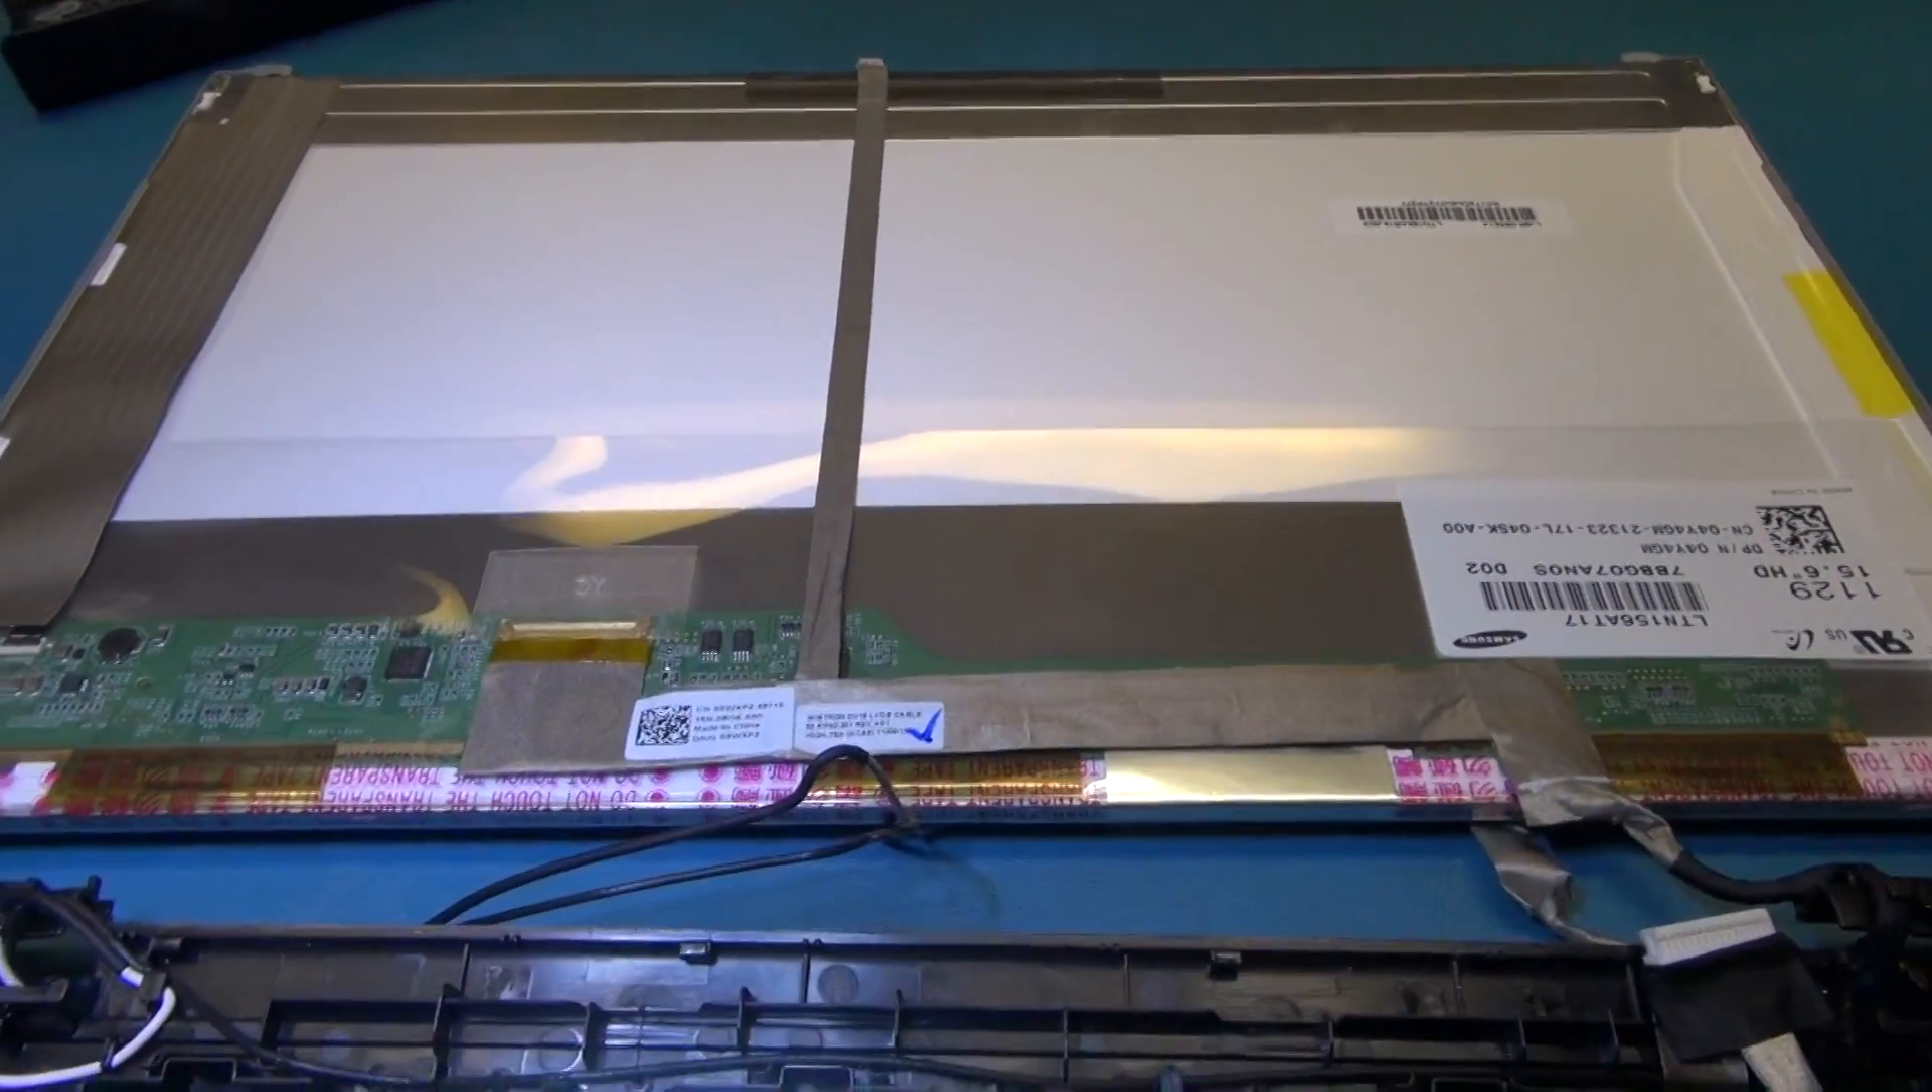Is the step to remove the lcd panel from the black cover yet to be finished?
No.